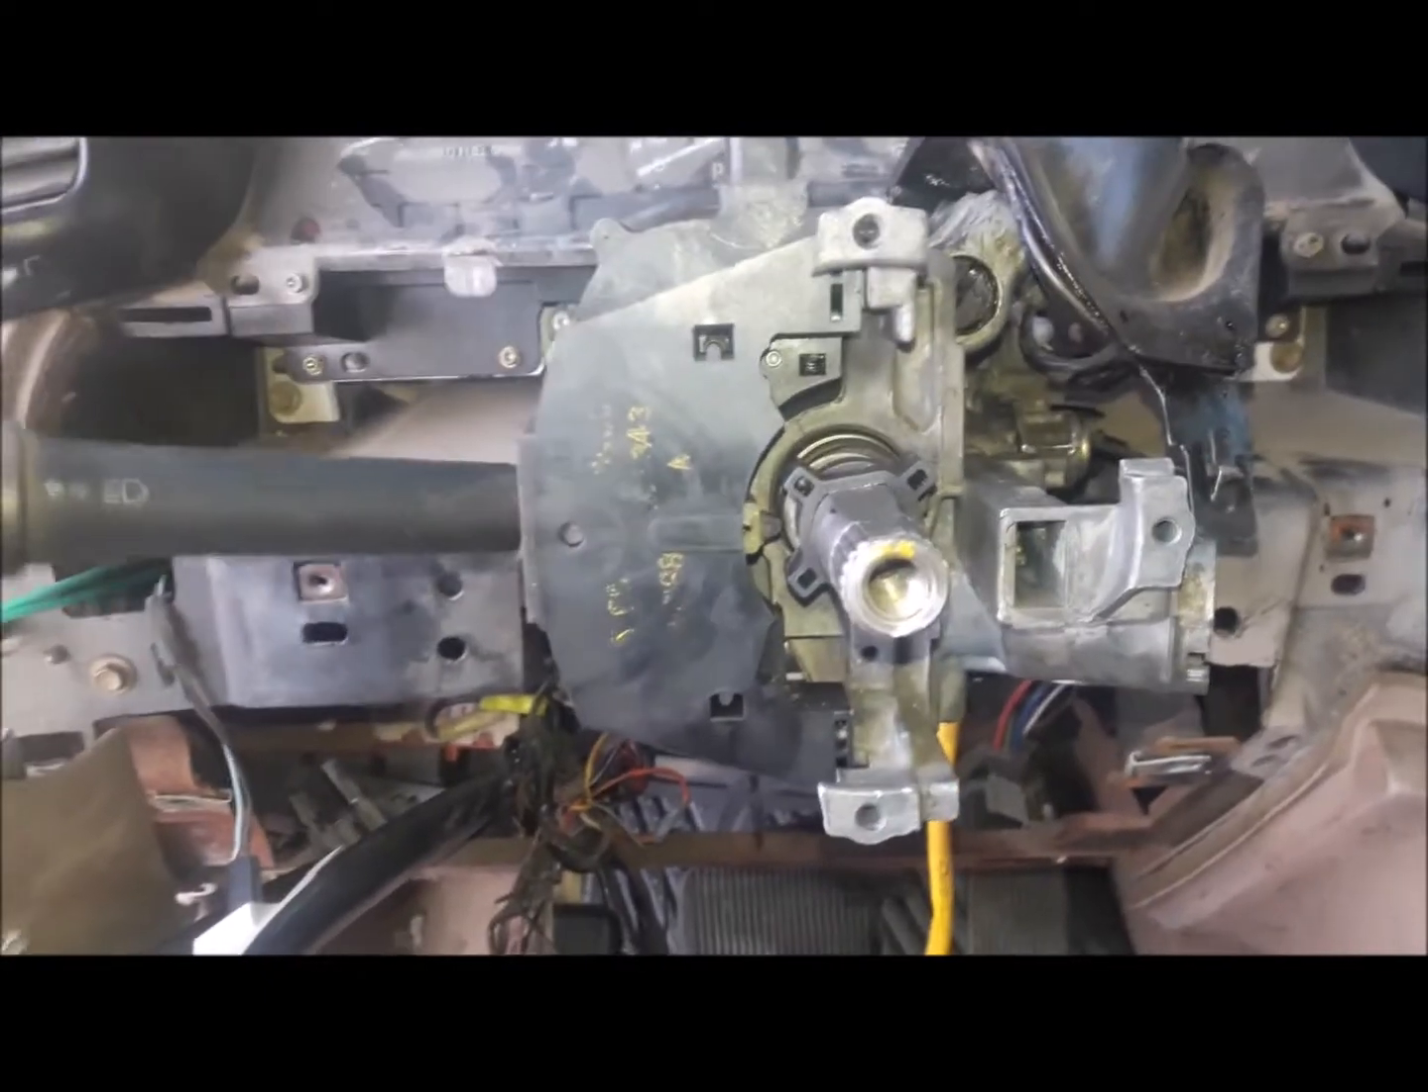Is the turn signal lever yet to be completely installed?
No.